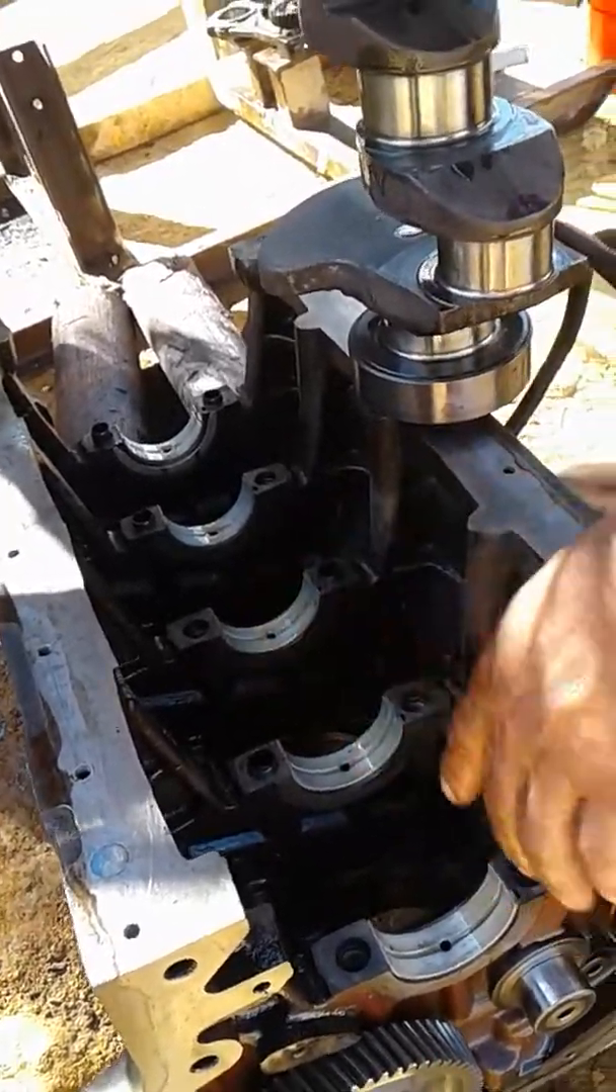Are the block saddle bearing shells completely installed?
Yes.